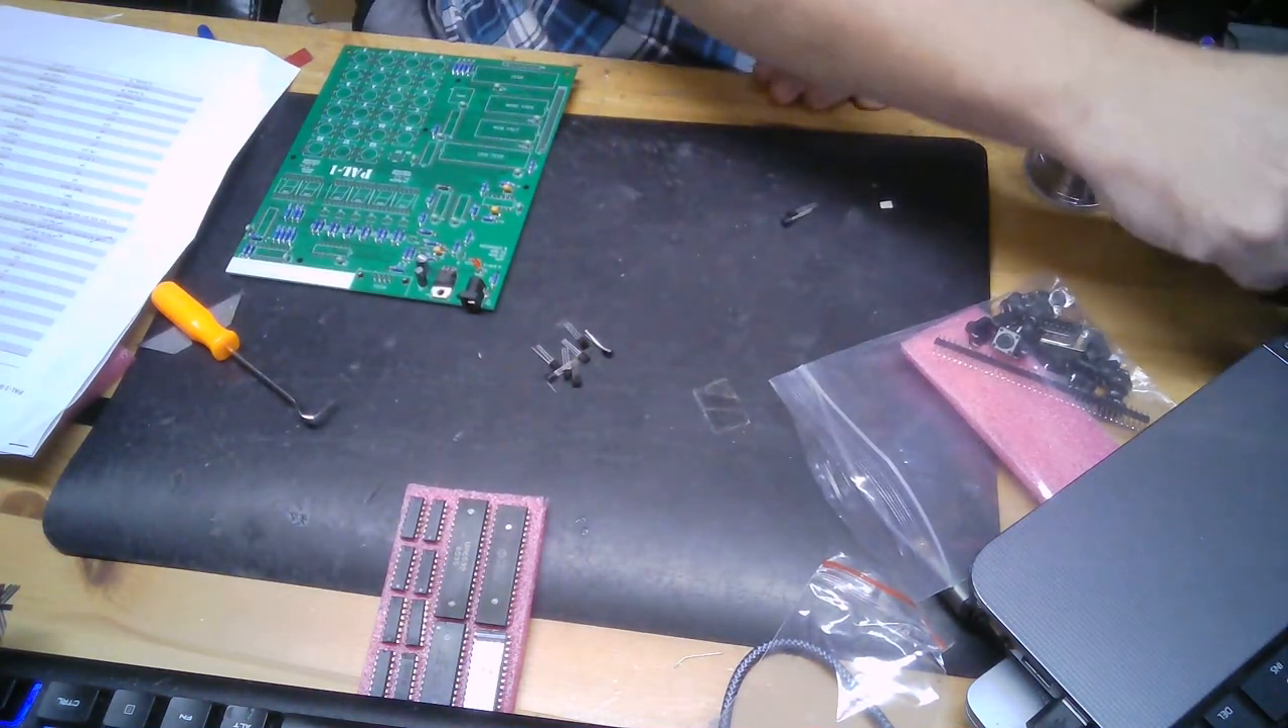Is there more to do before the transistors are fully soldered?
Yes.